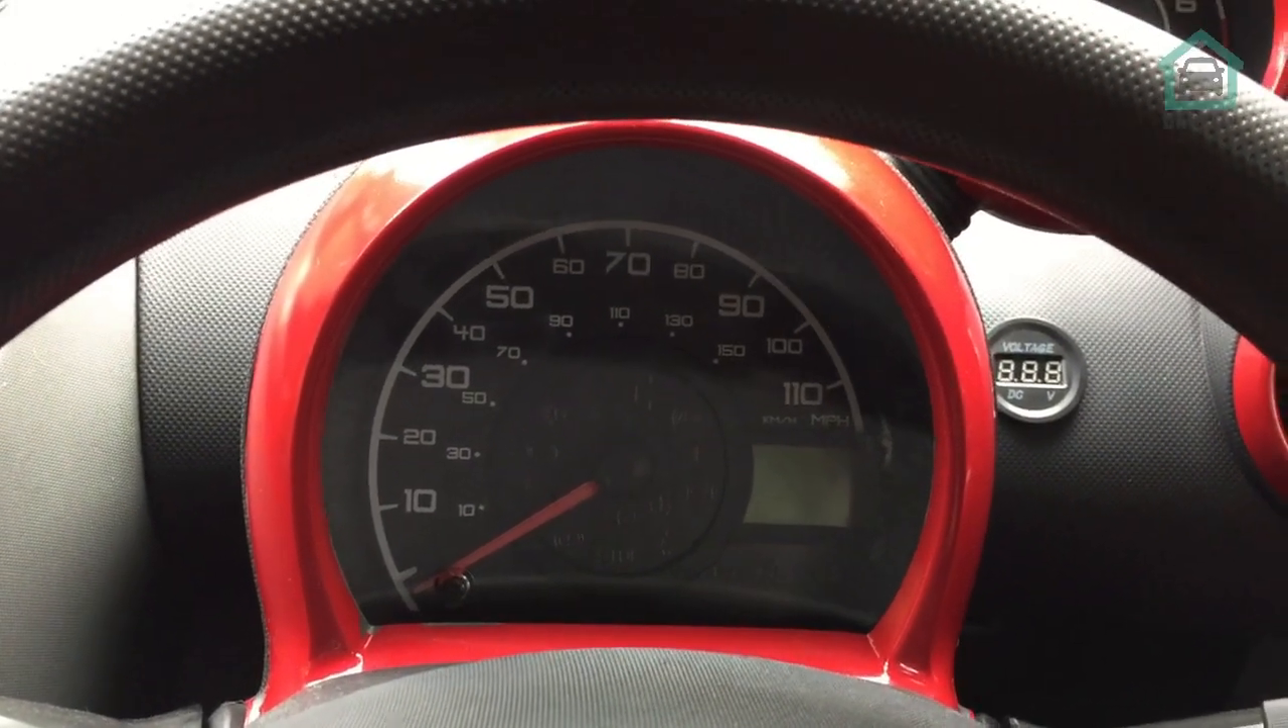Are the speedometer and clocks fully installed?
Yes.